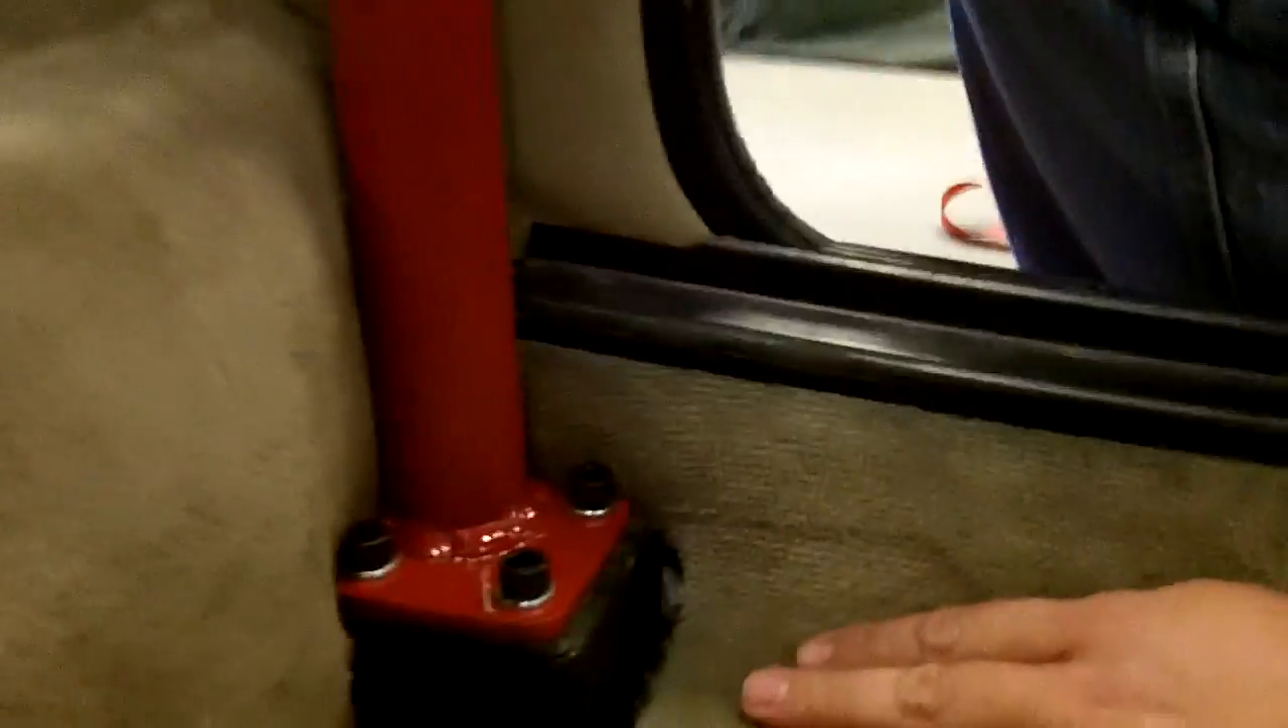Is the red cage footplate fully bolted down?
Yes.